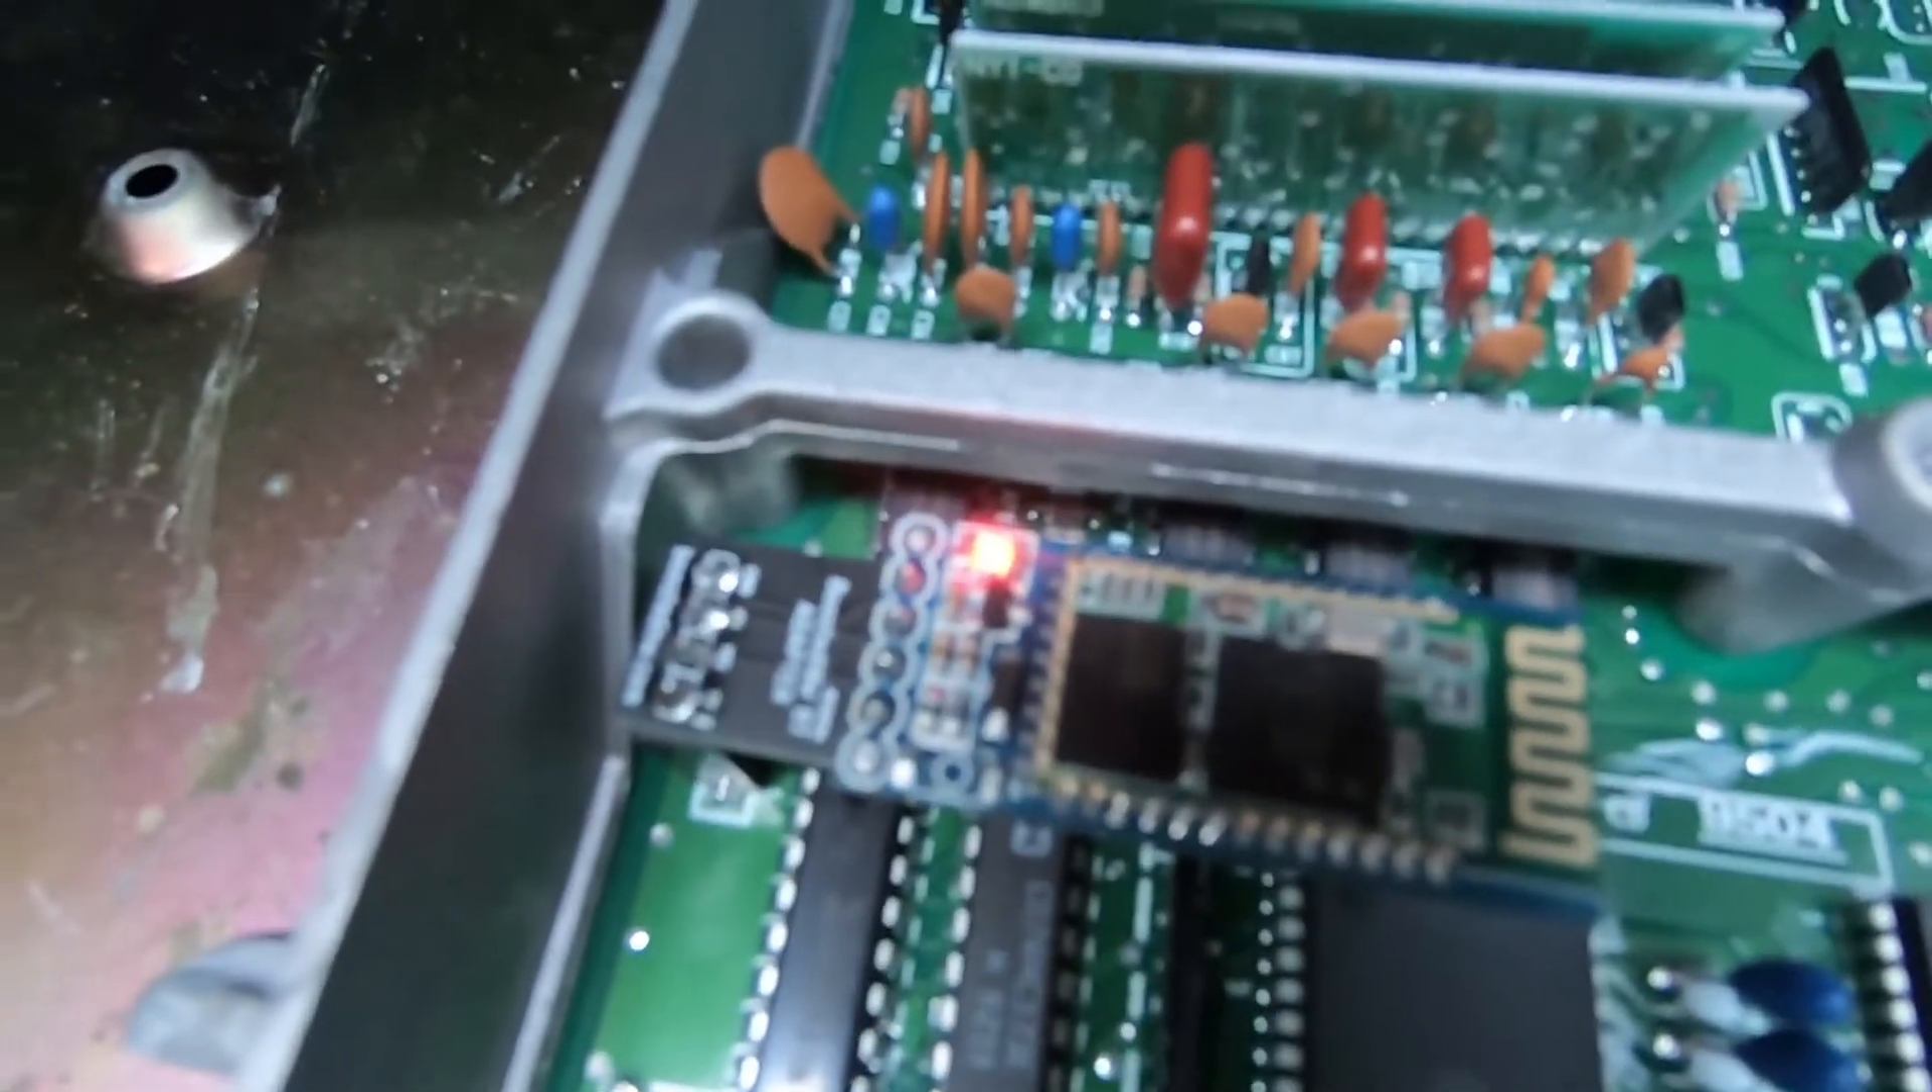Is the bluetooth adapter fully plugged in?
Yes.